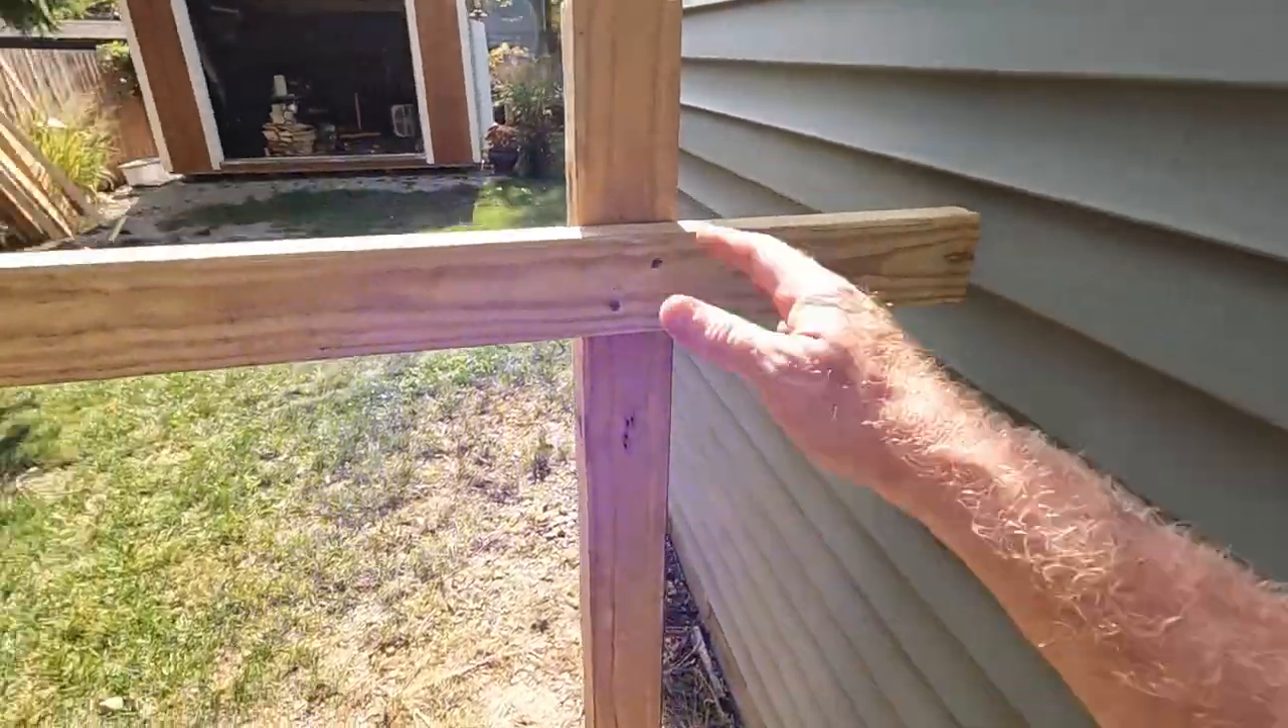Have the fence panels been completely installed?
No.